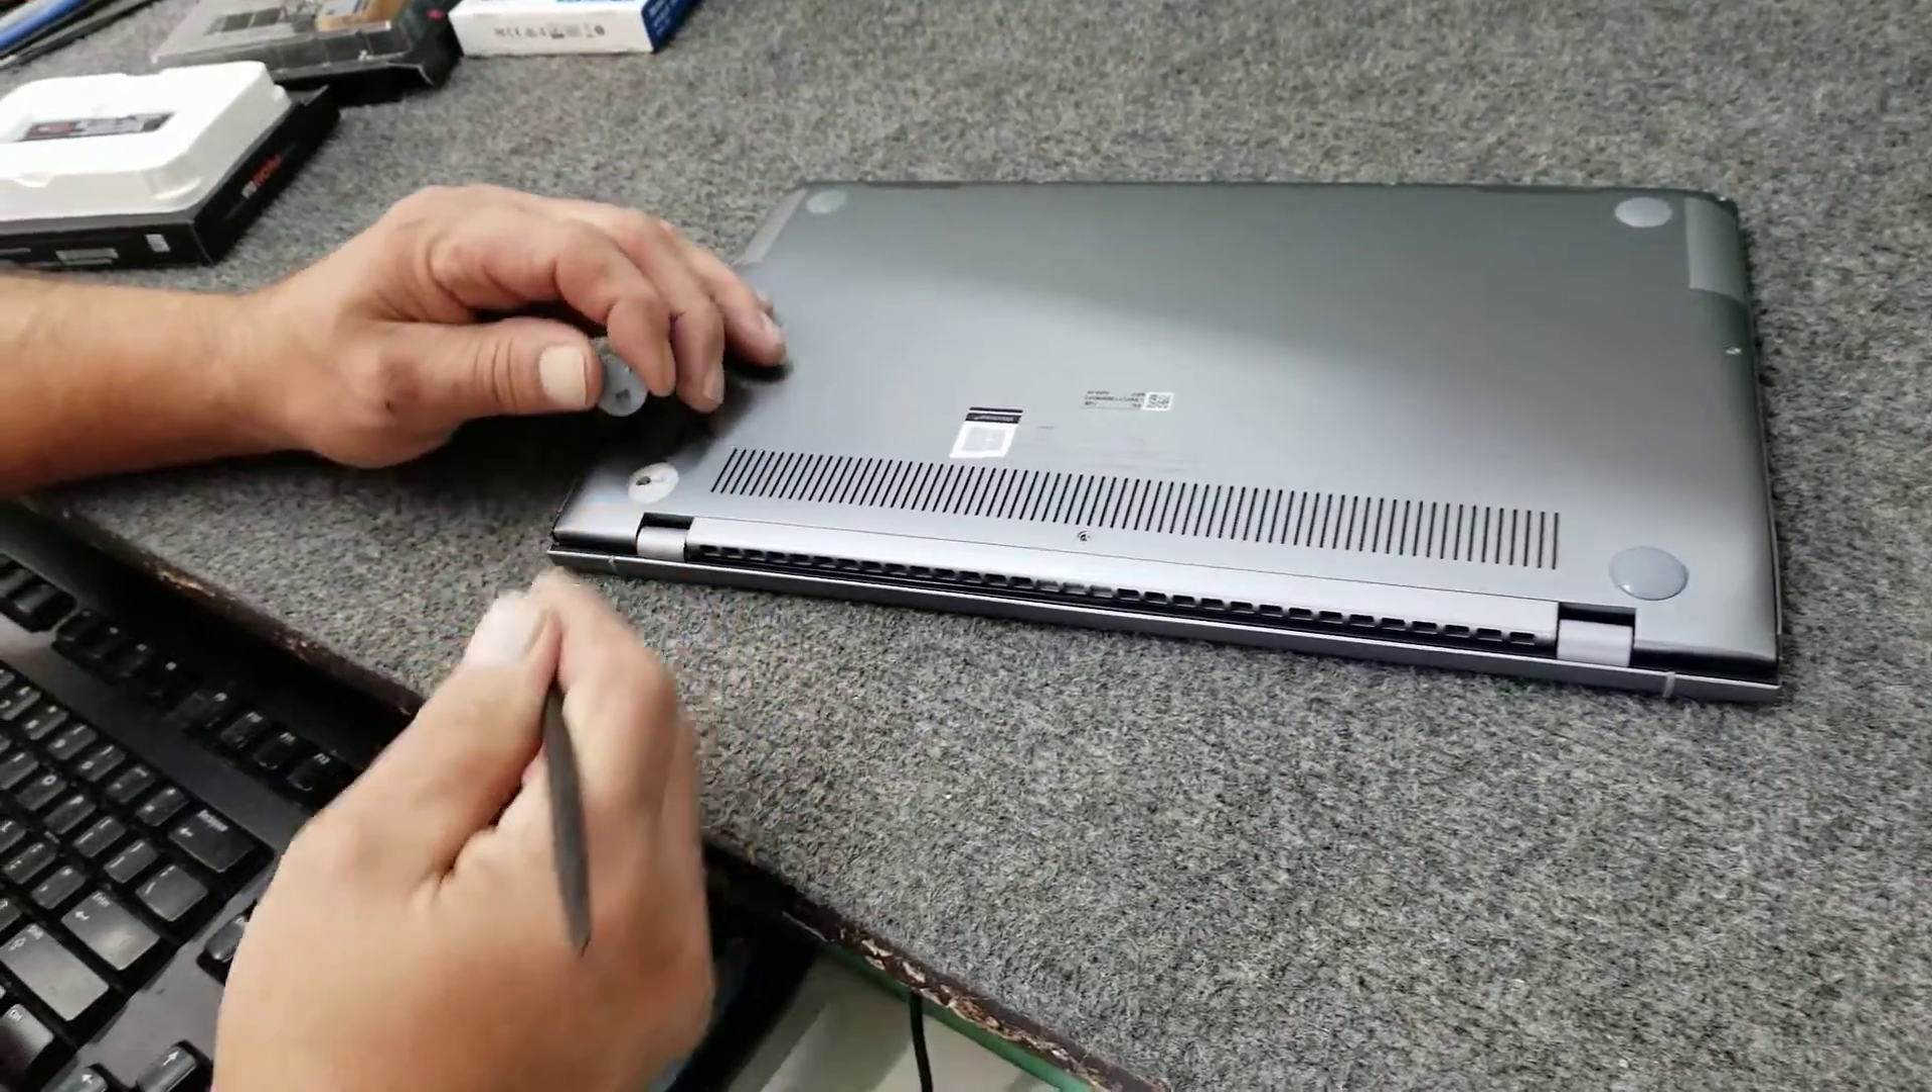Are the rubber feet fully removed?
No.